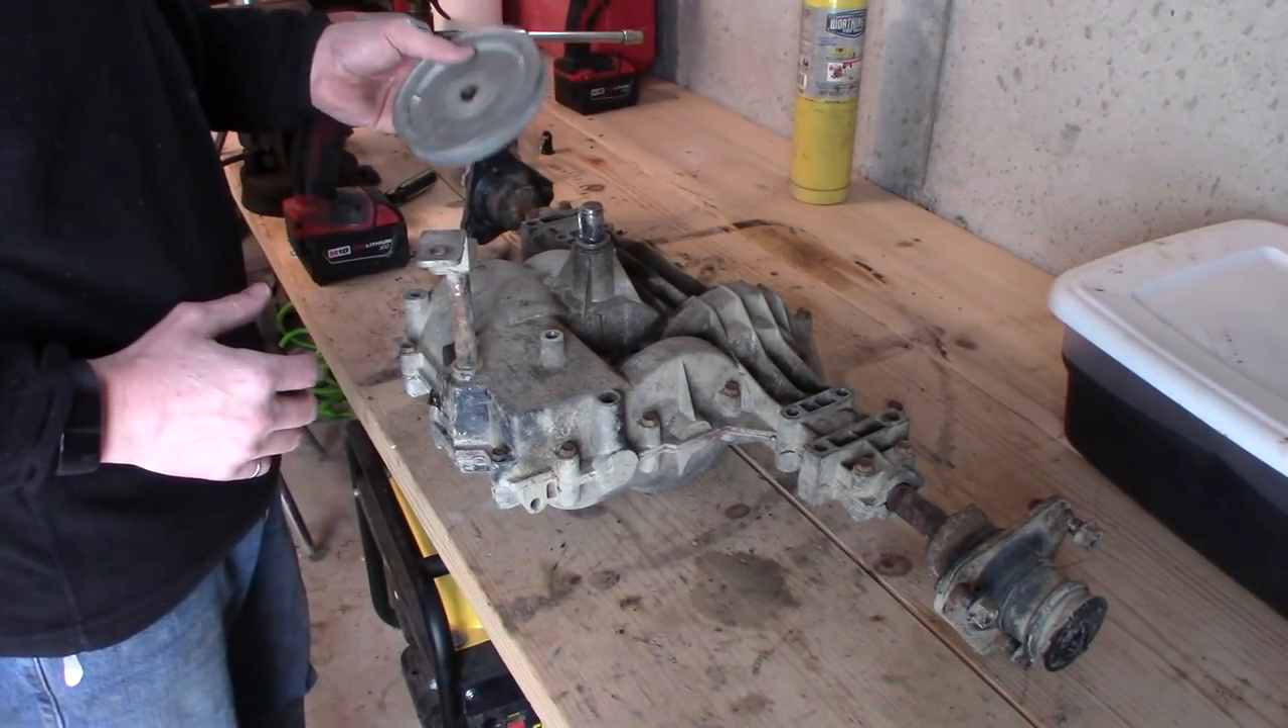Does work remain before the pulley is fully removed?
No.